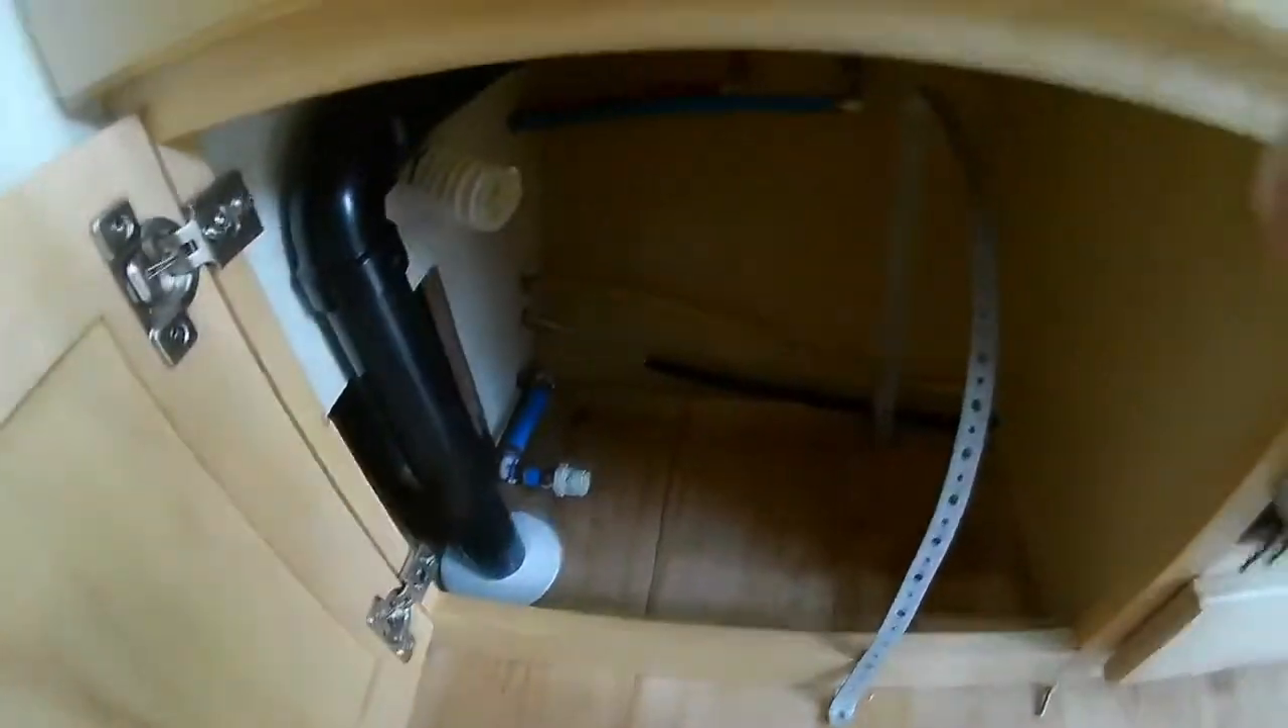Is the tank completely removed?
Yes.